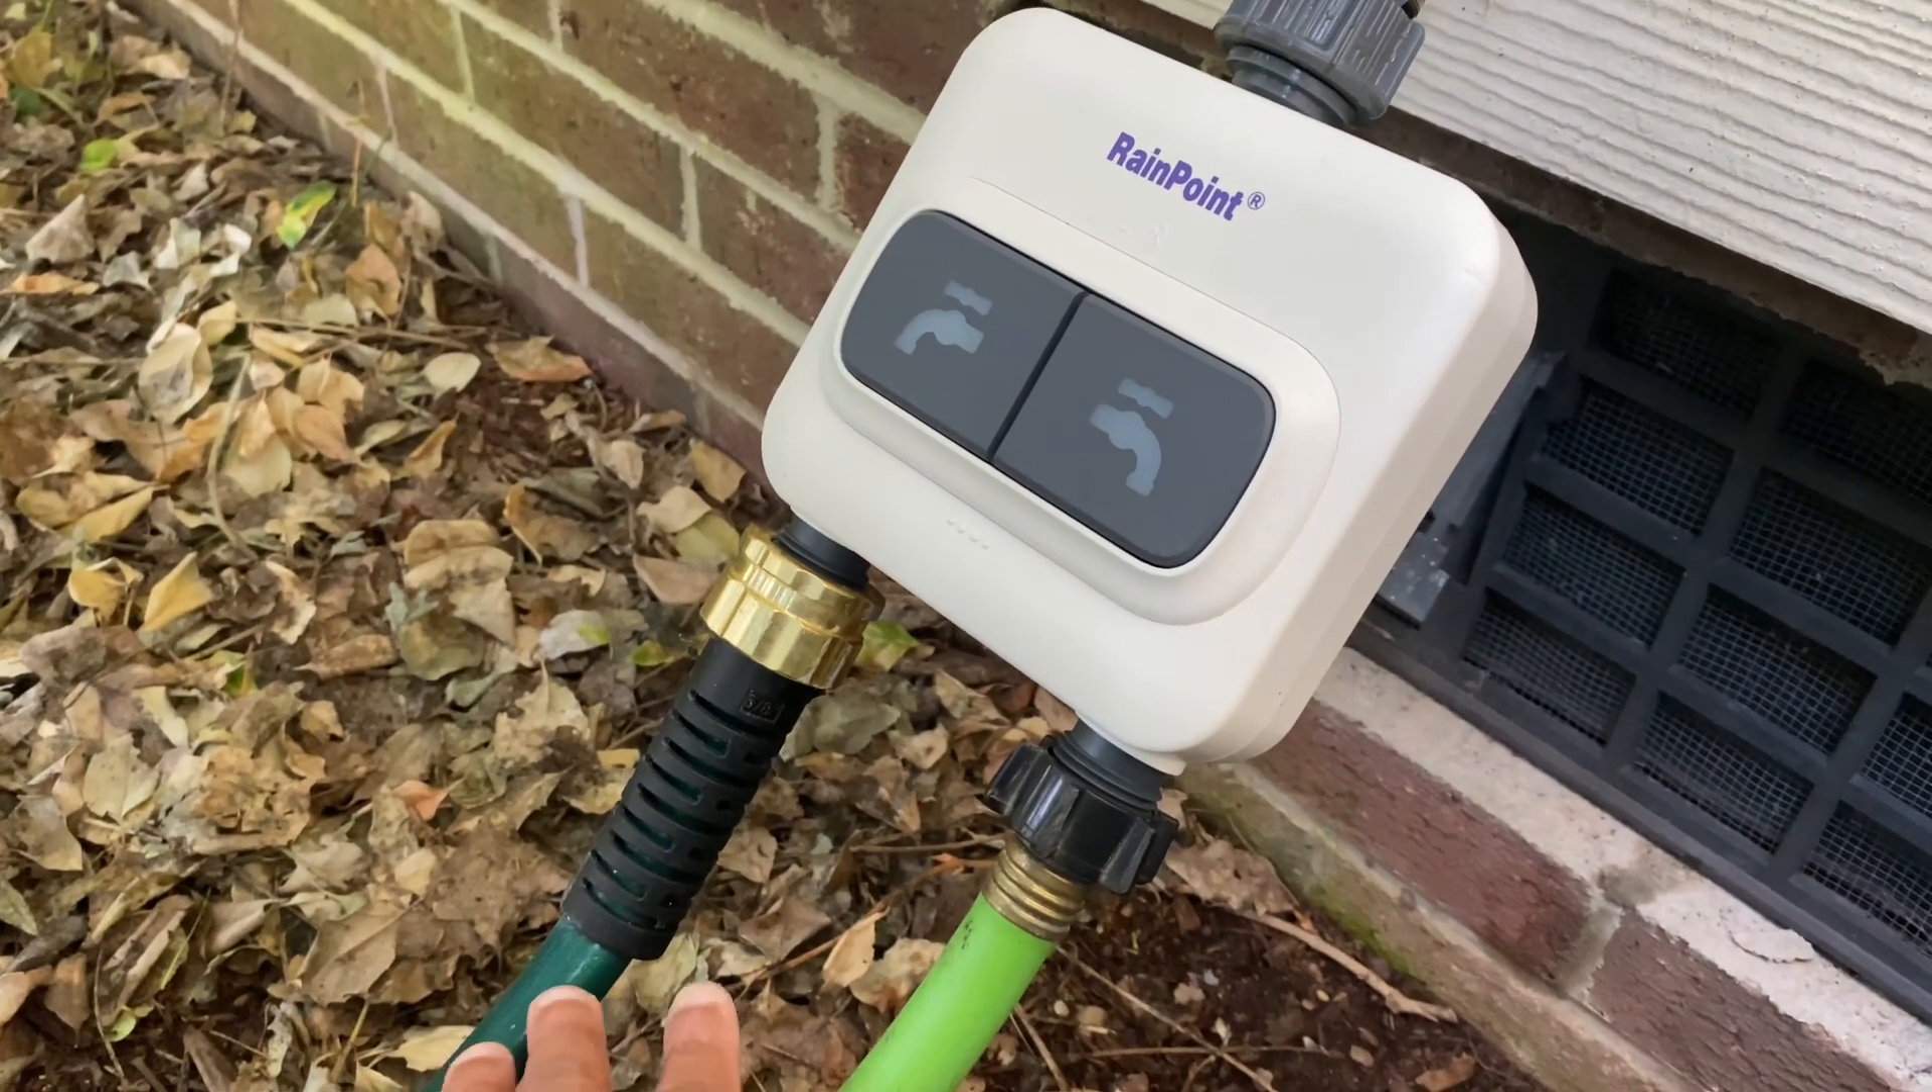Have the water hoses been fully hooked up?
Yes.